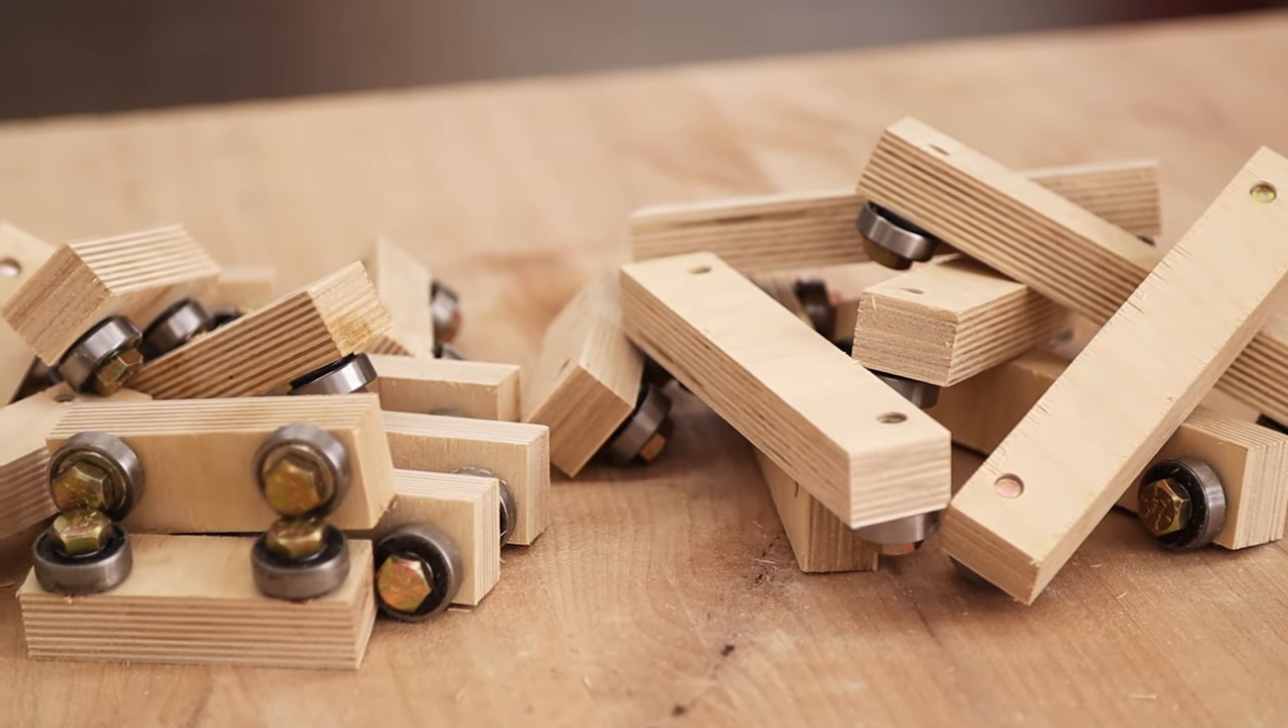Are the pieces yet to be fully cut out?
No.